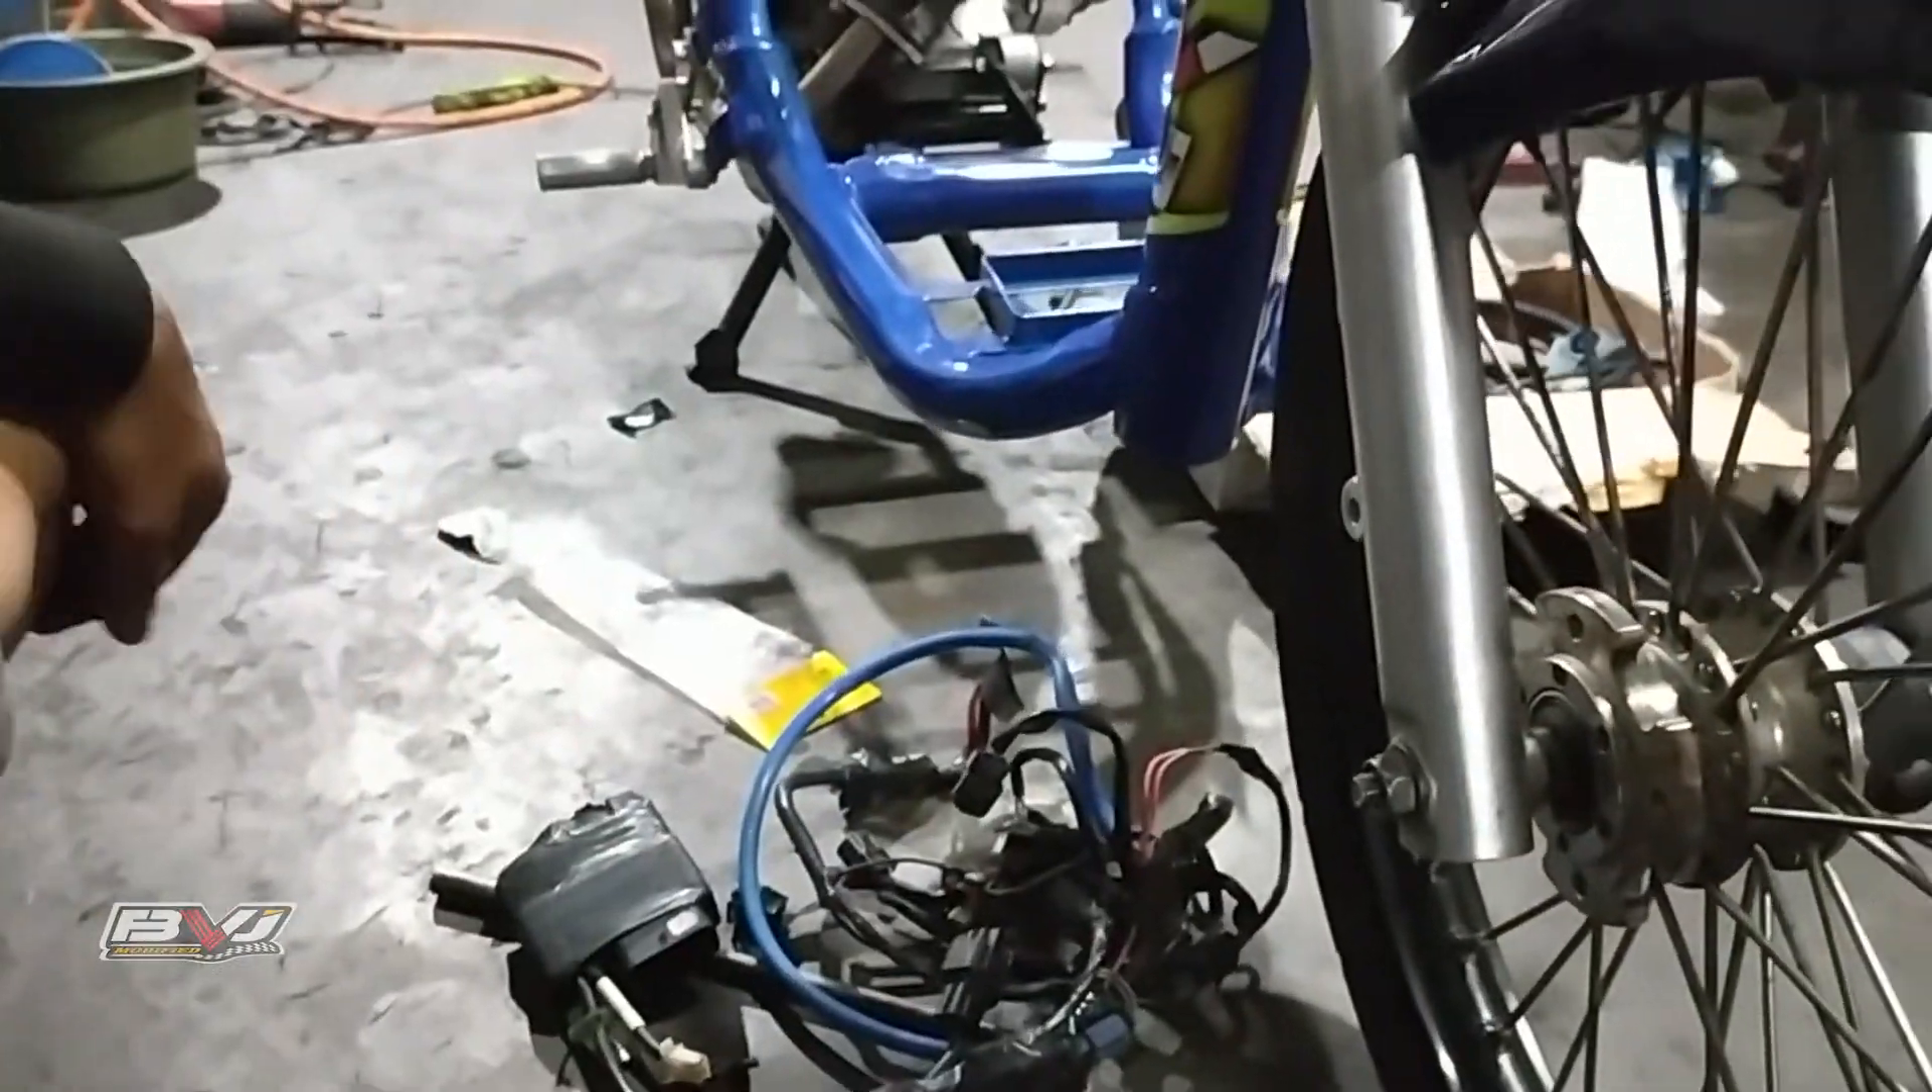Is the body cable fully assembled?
No.